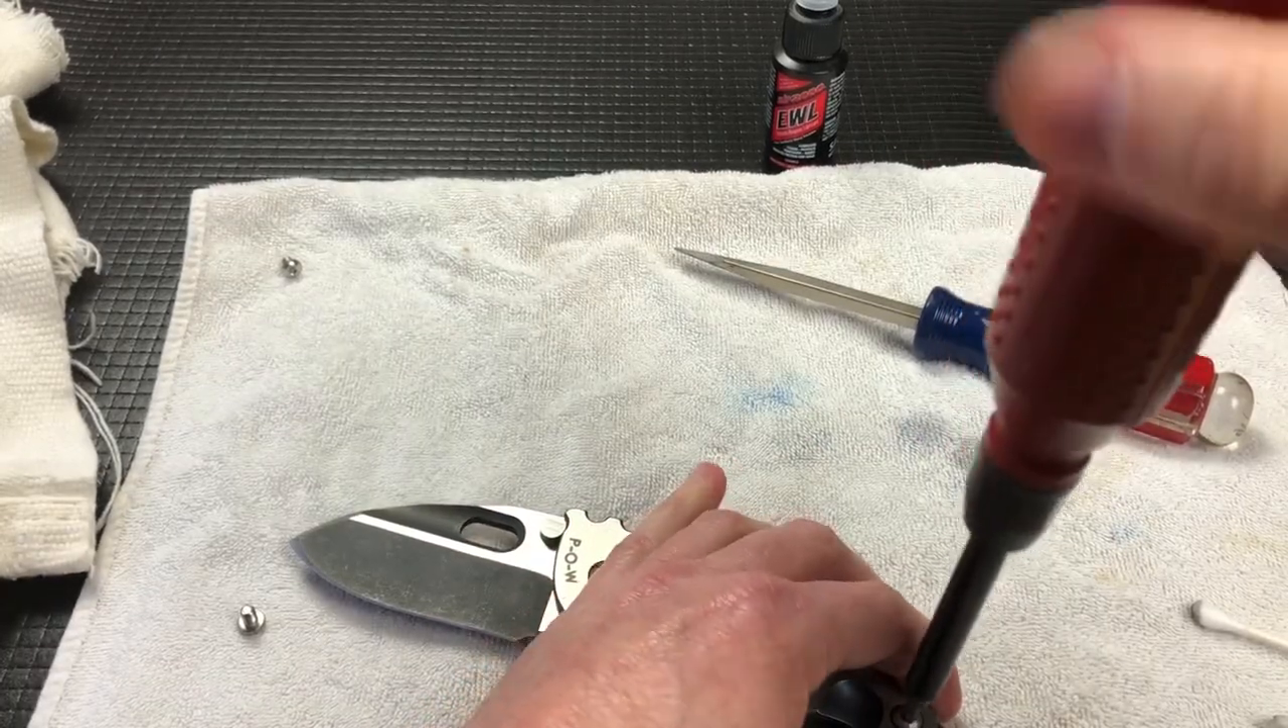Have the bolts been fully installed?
No.